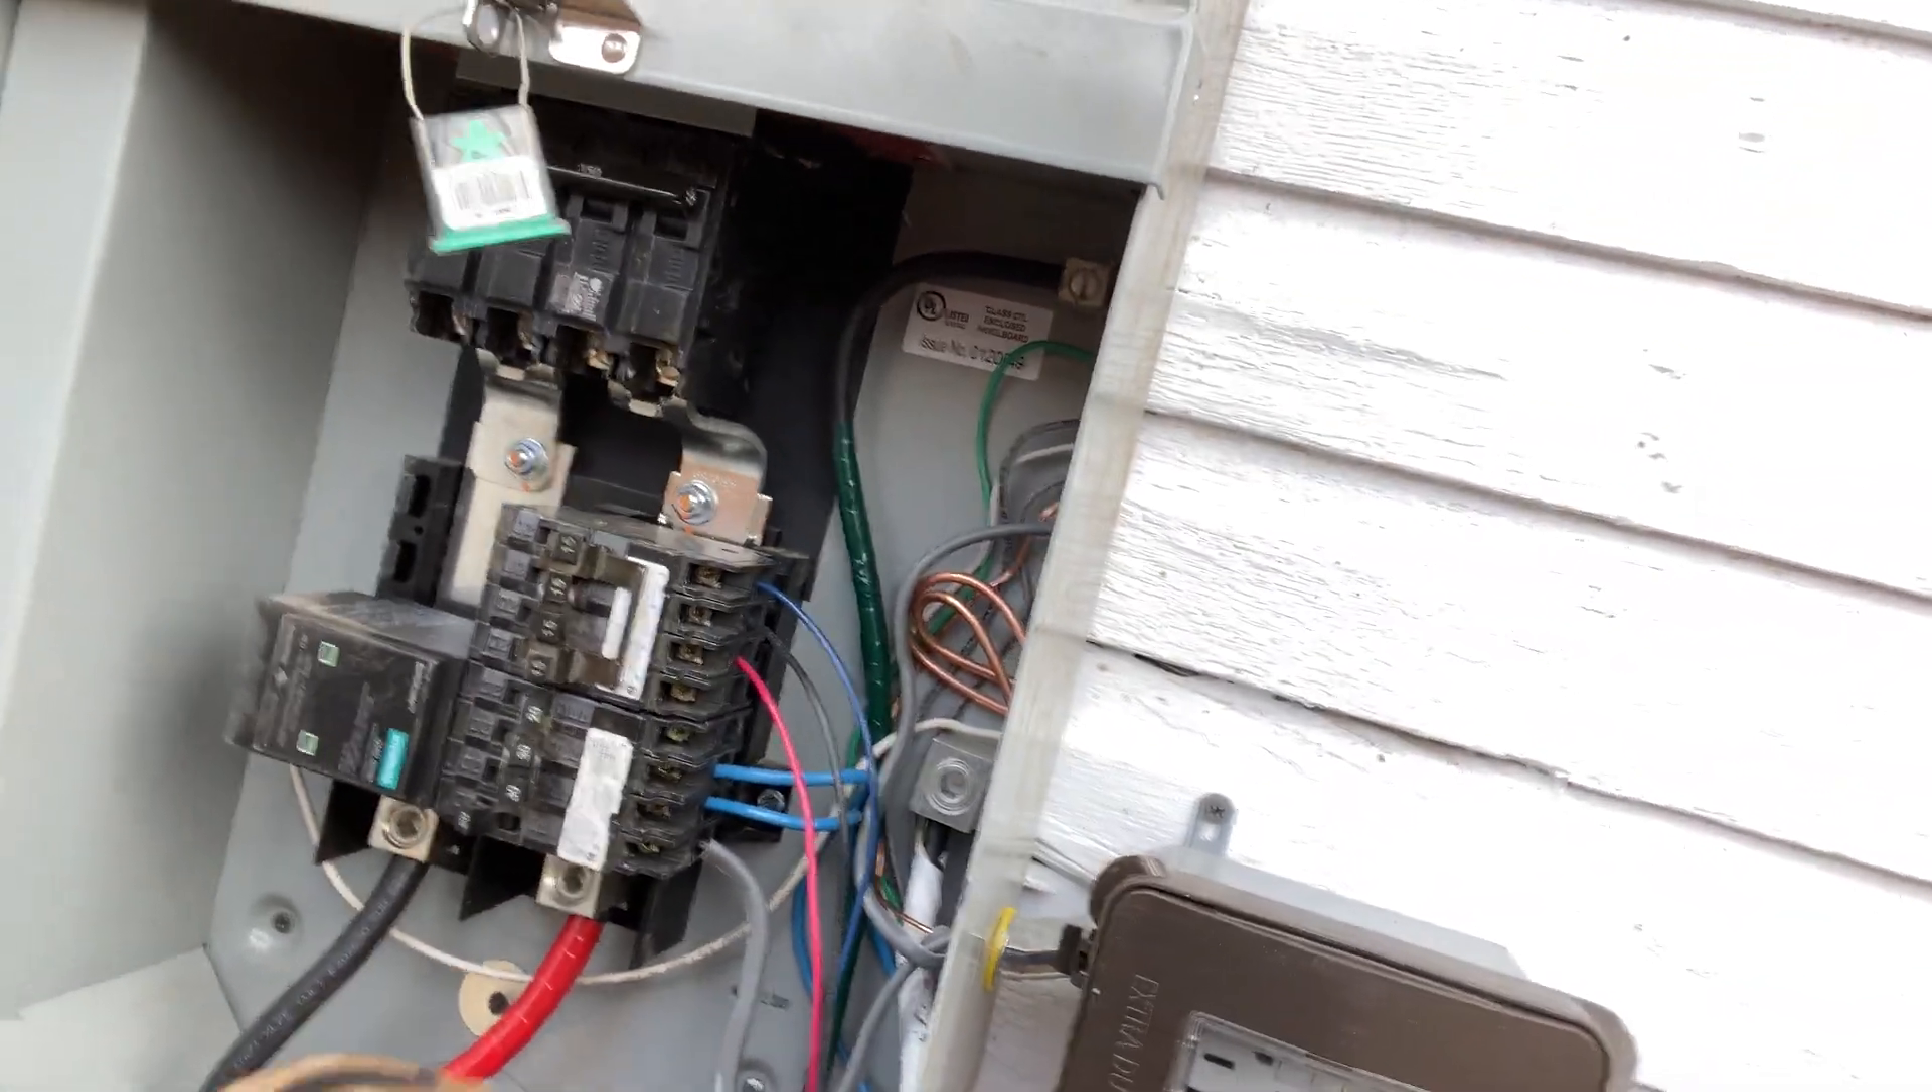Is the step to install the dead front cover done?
No.